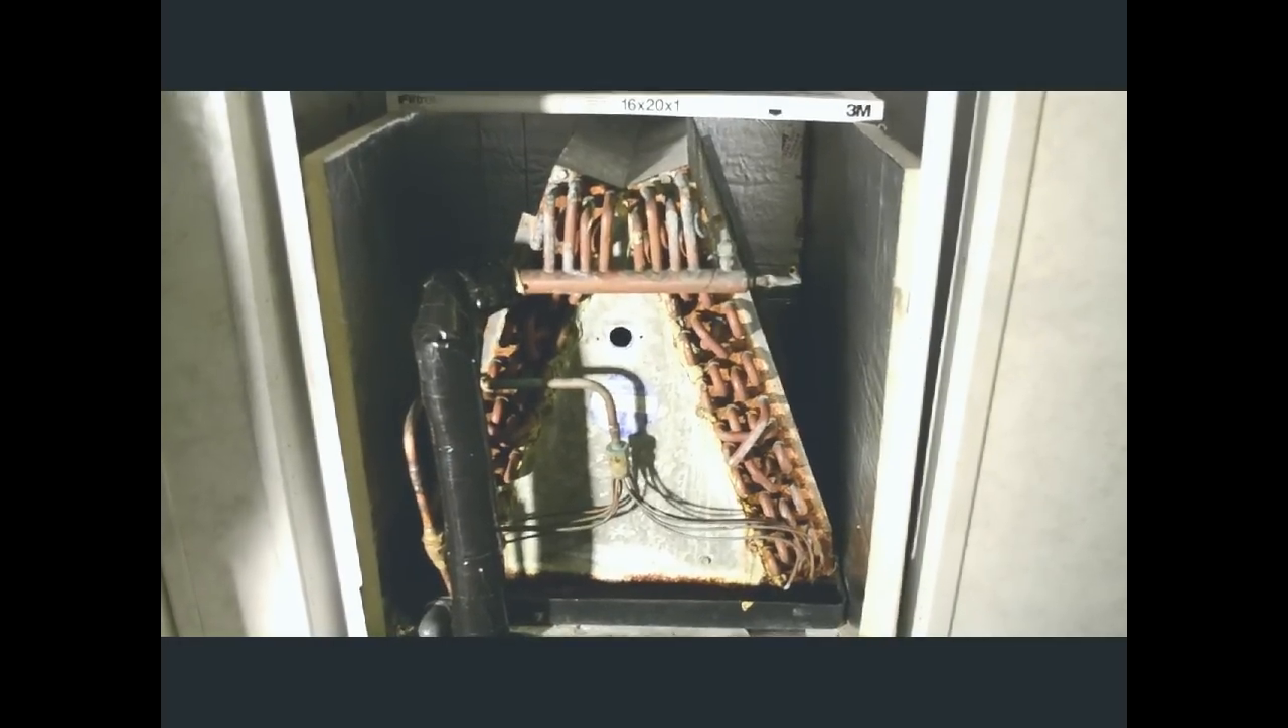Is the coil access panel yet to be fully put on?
Yes.